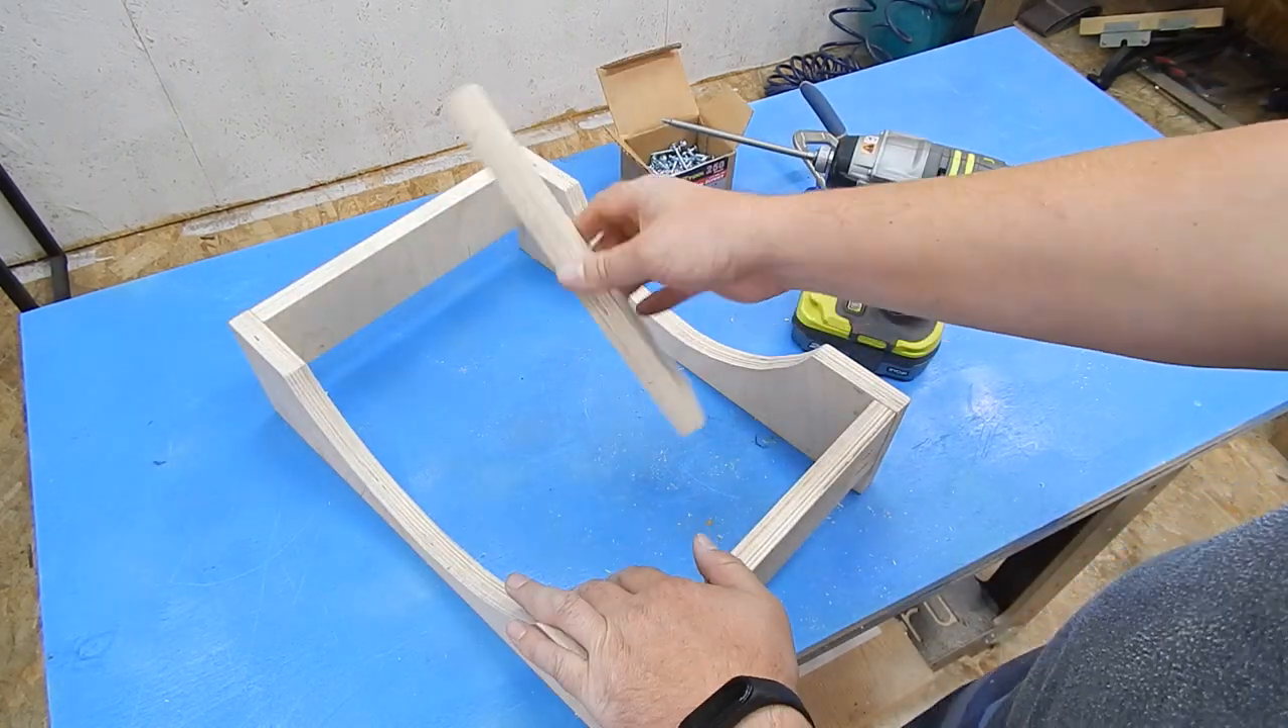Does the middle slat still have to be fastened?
Yes.